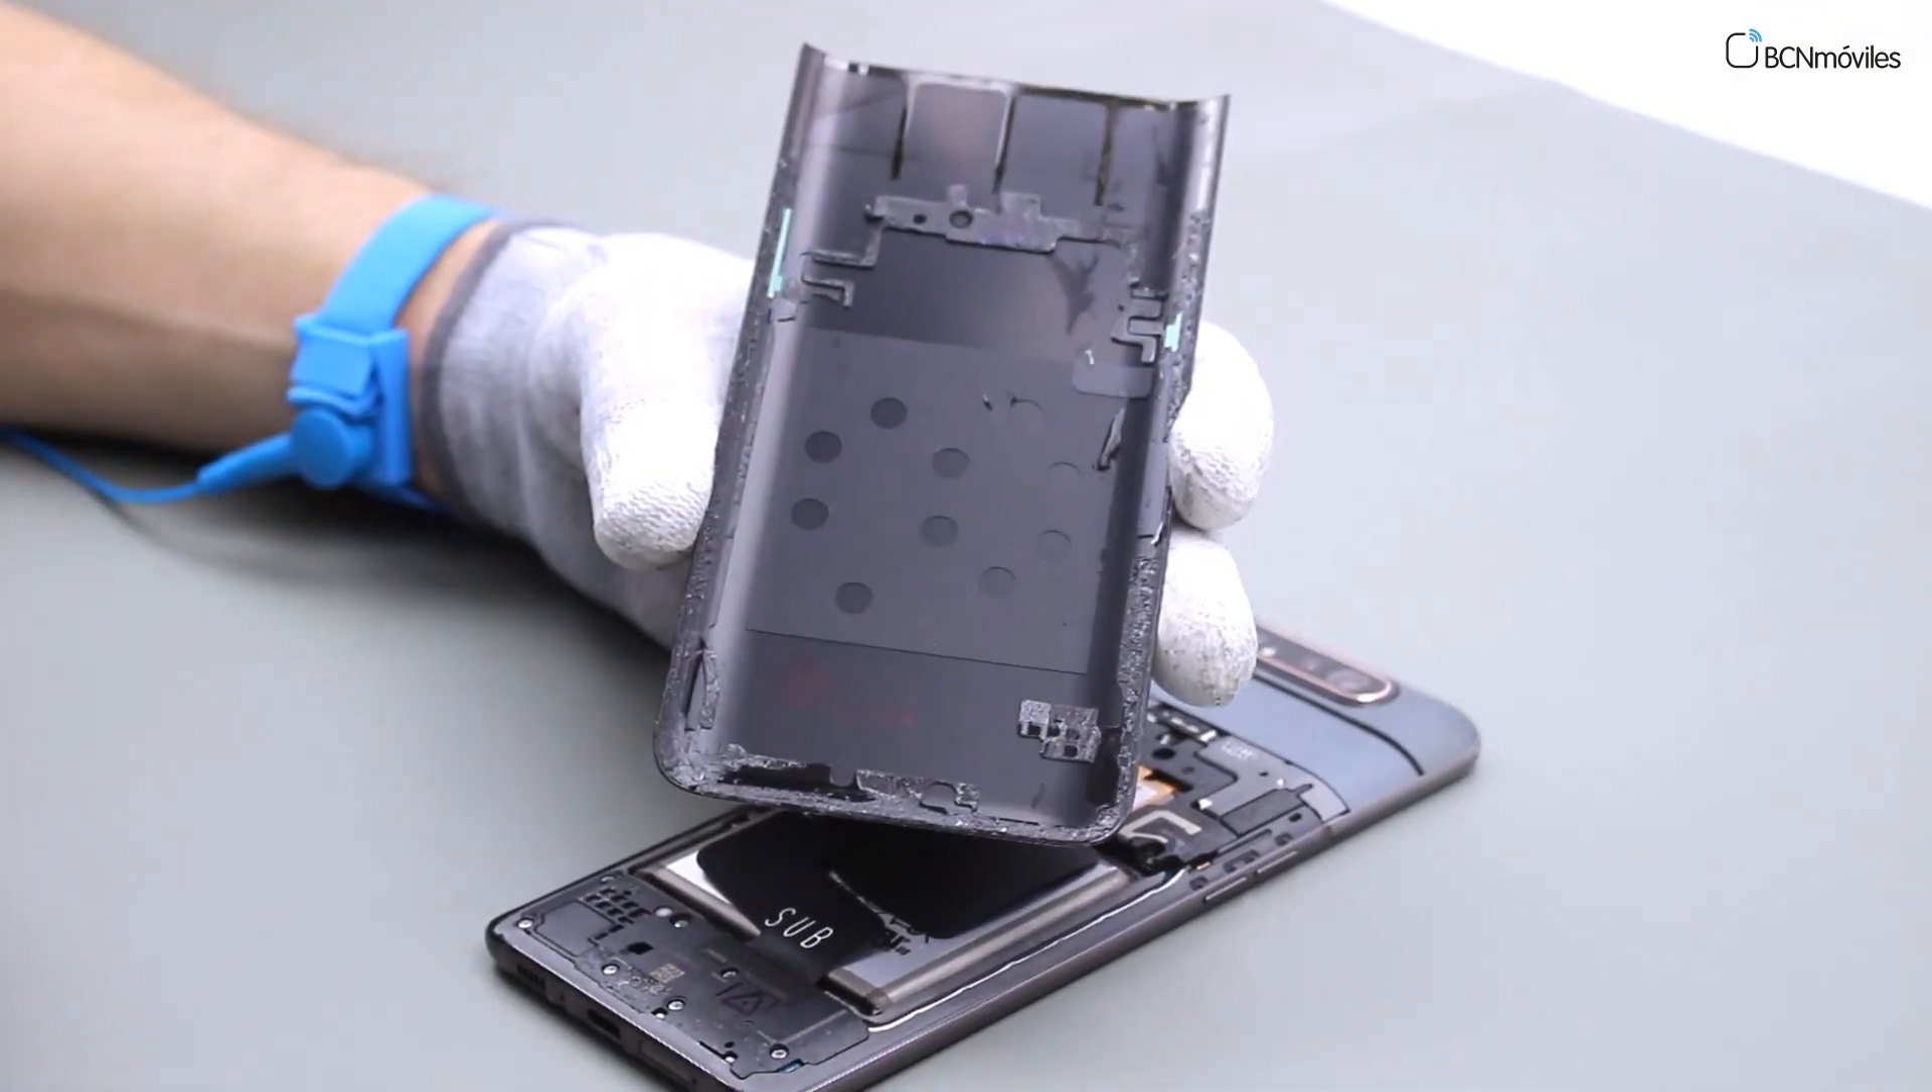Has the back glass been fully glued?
No.